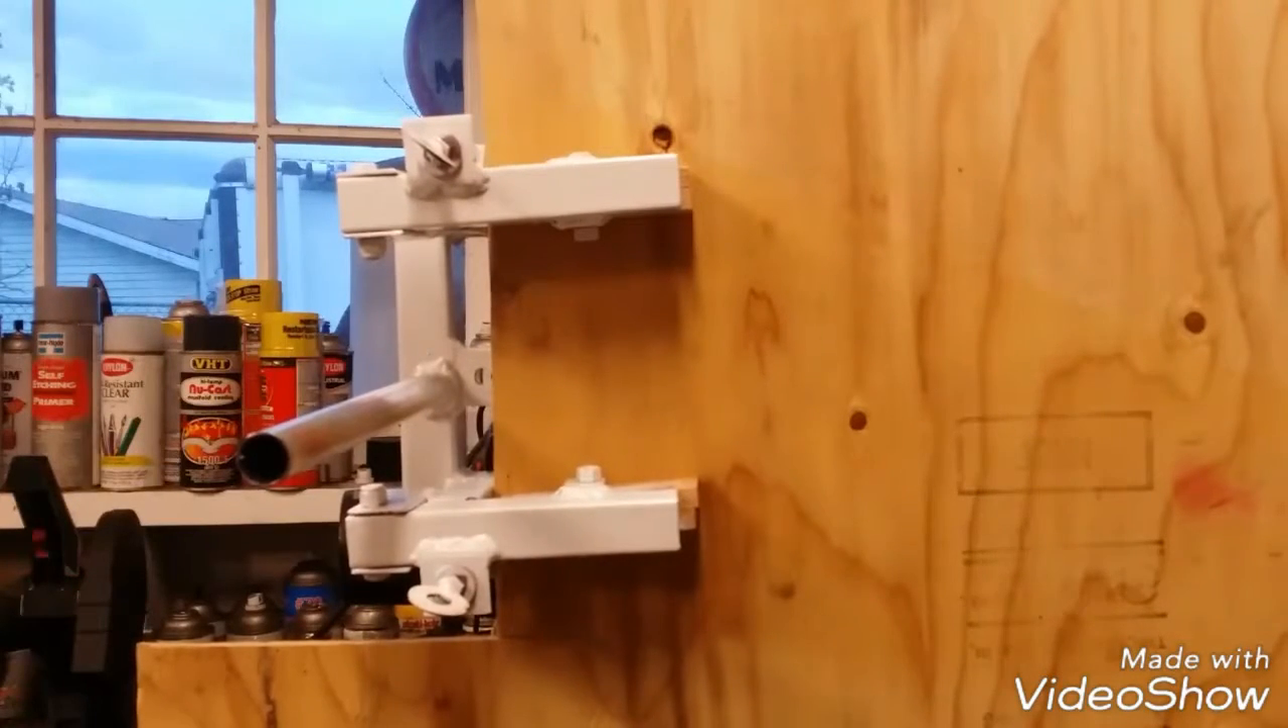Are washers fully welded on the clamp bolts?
Yes.